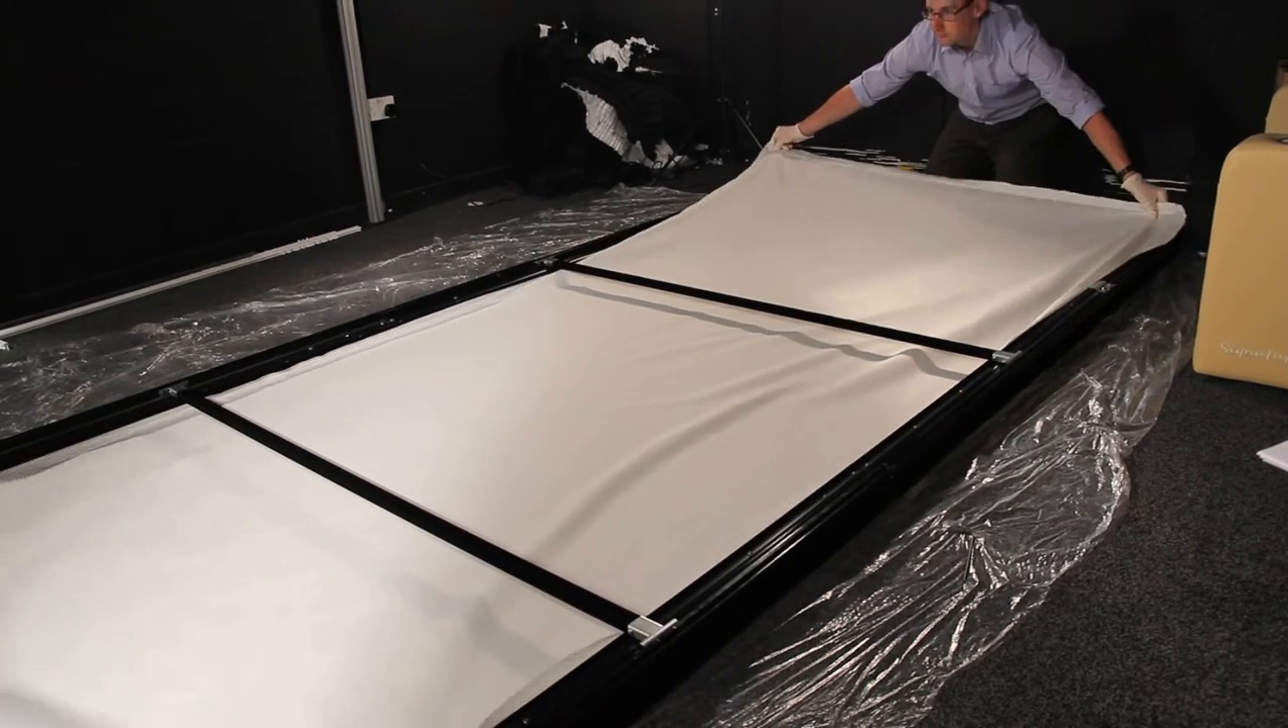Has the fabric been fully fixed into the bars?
No.